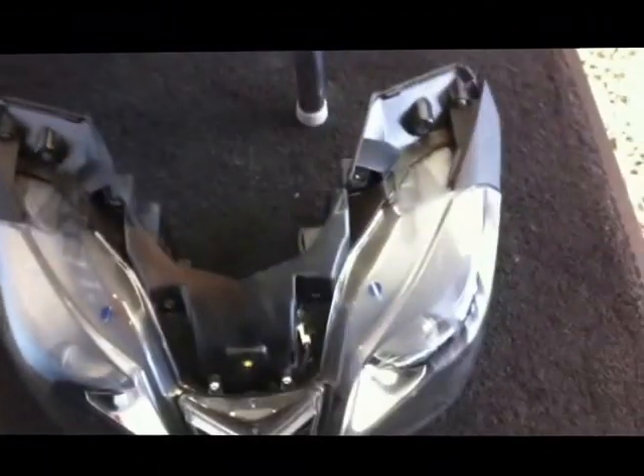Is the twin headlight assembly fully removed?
Yes.